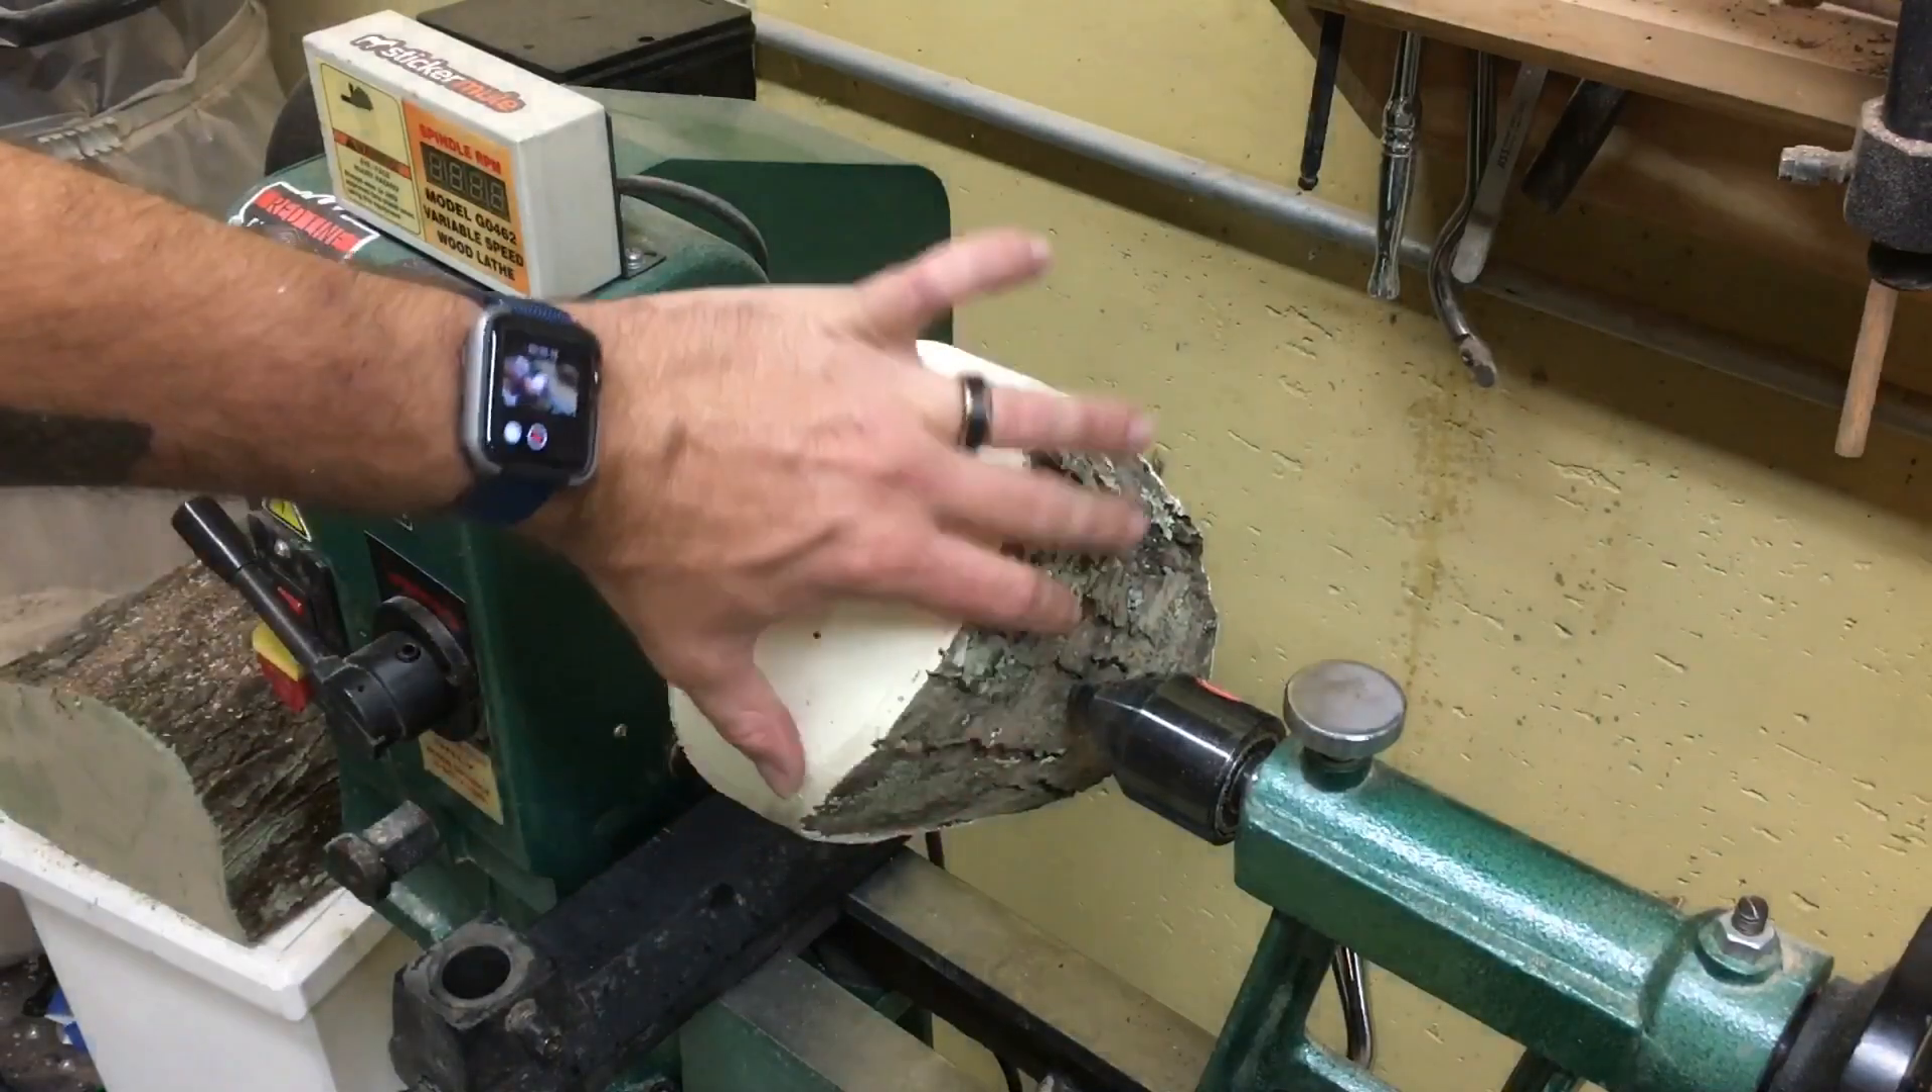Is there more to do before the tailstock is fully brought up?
No.